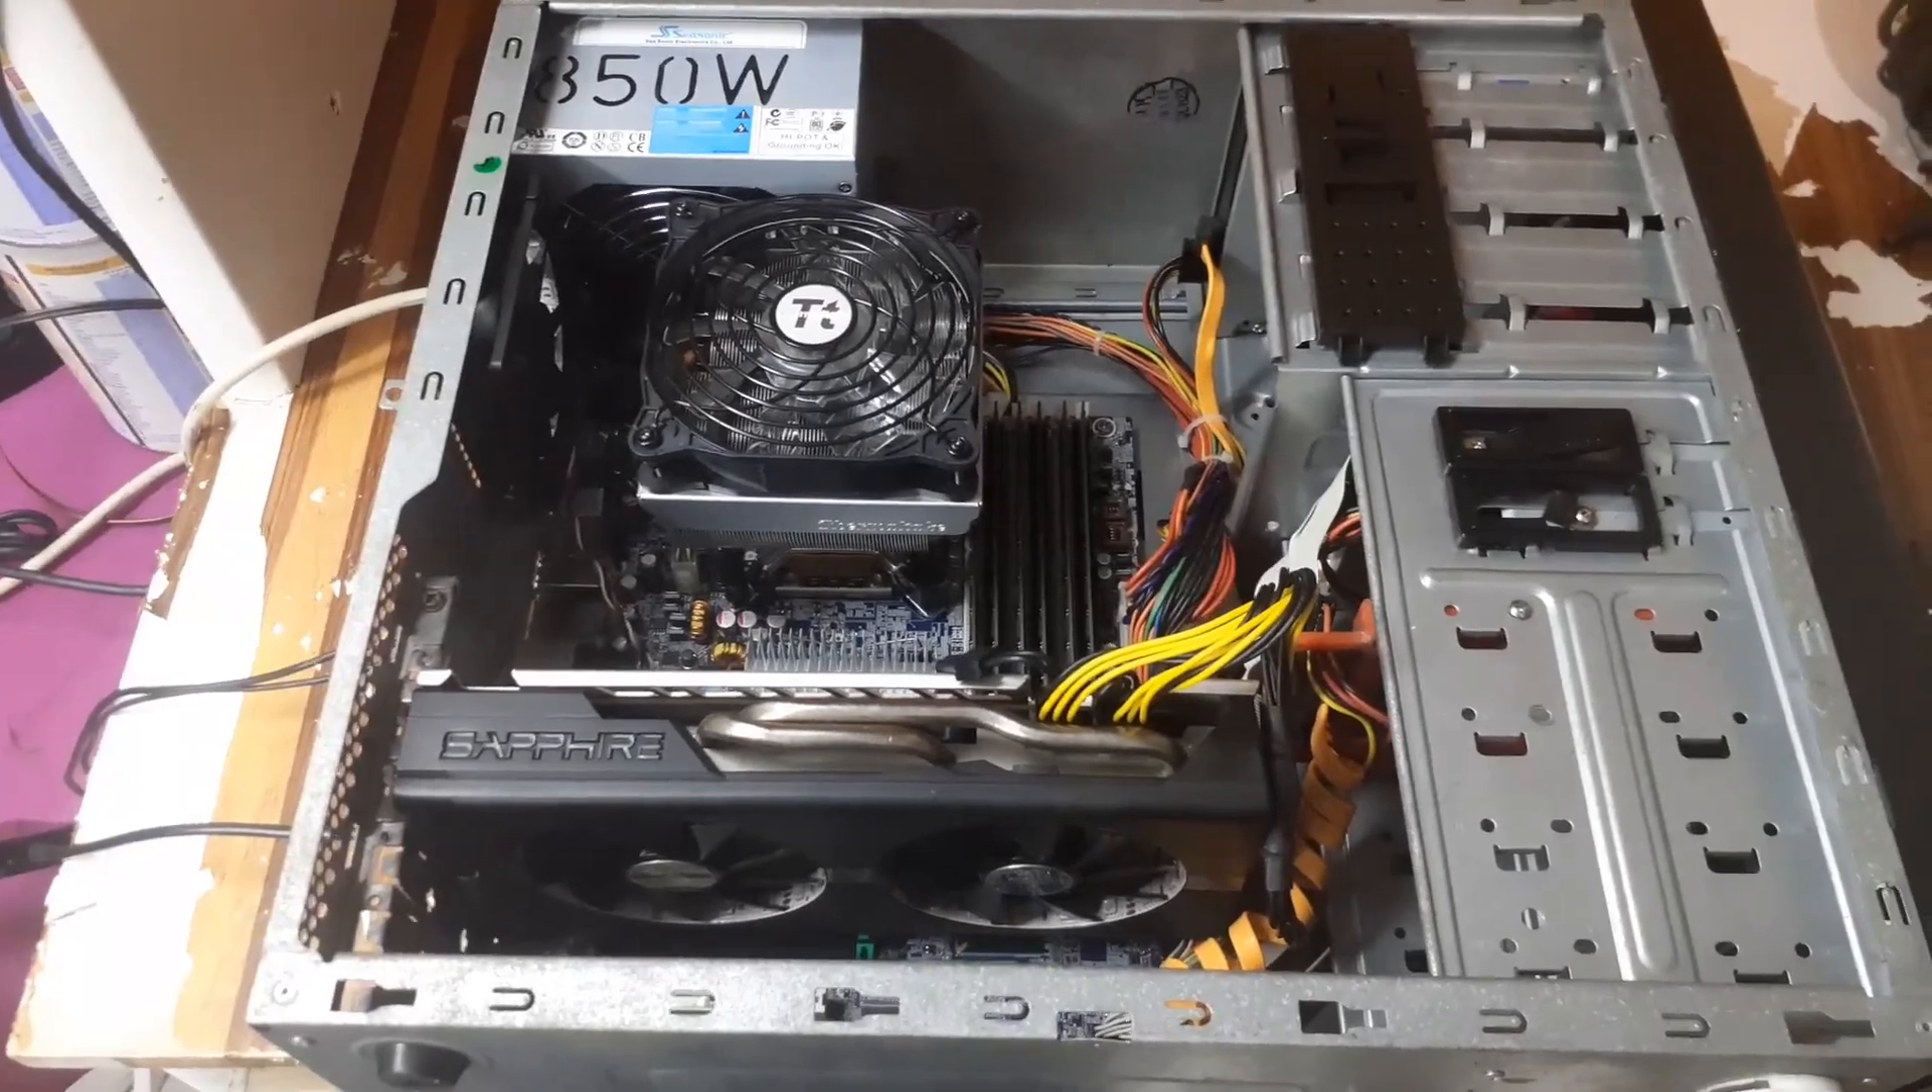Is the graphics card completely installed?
Yes.